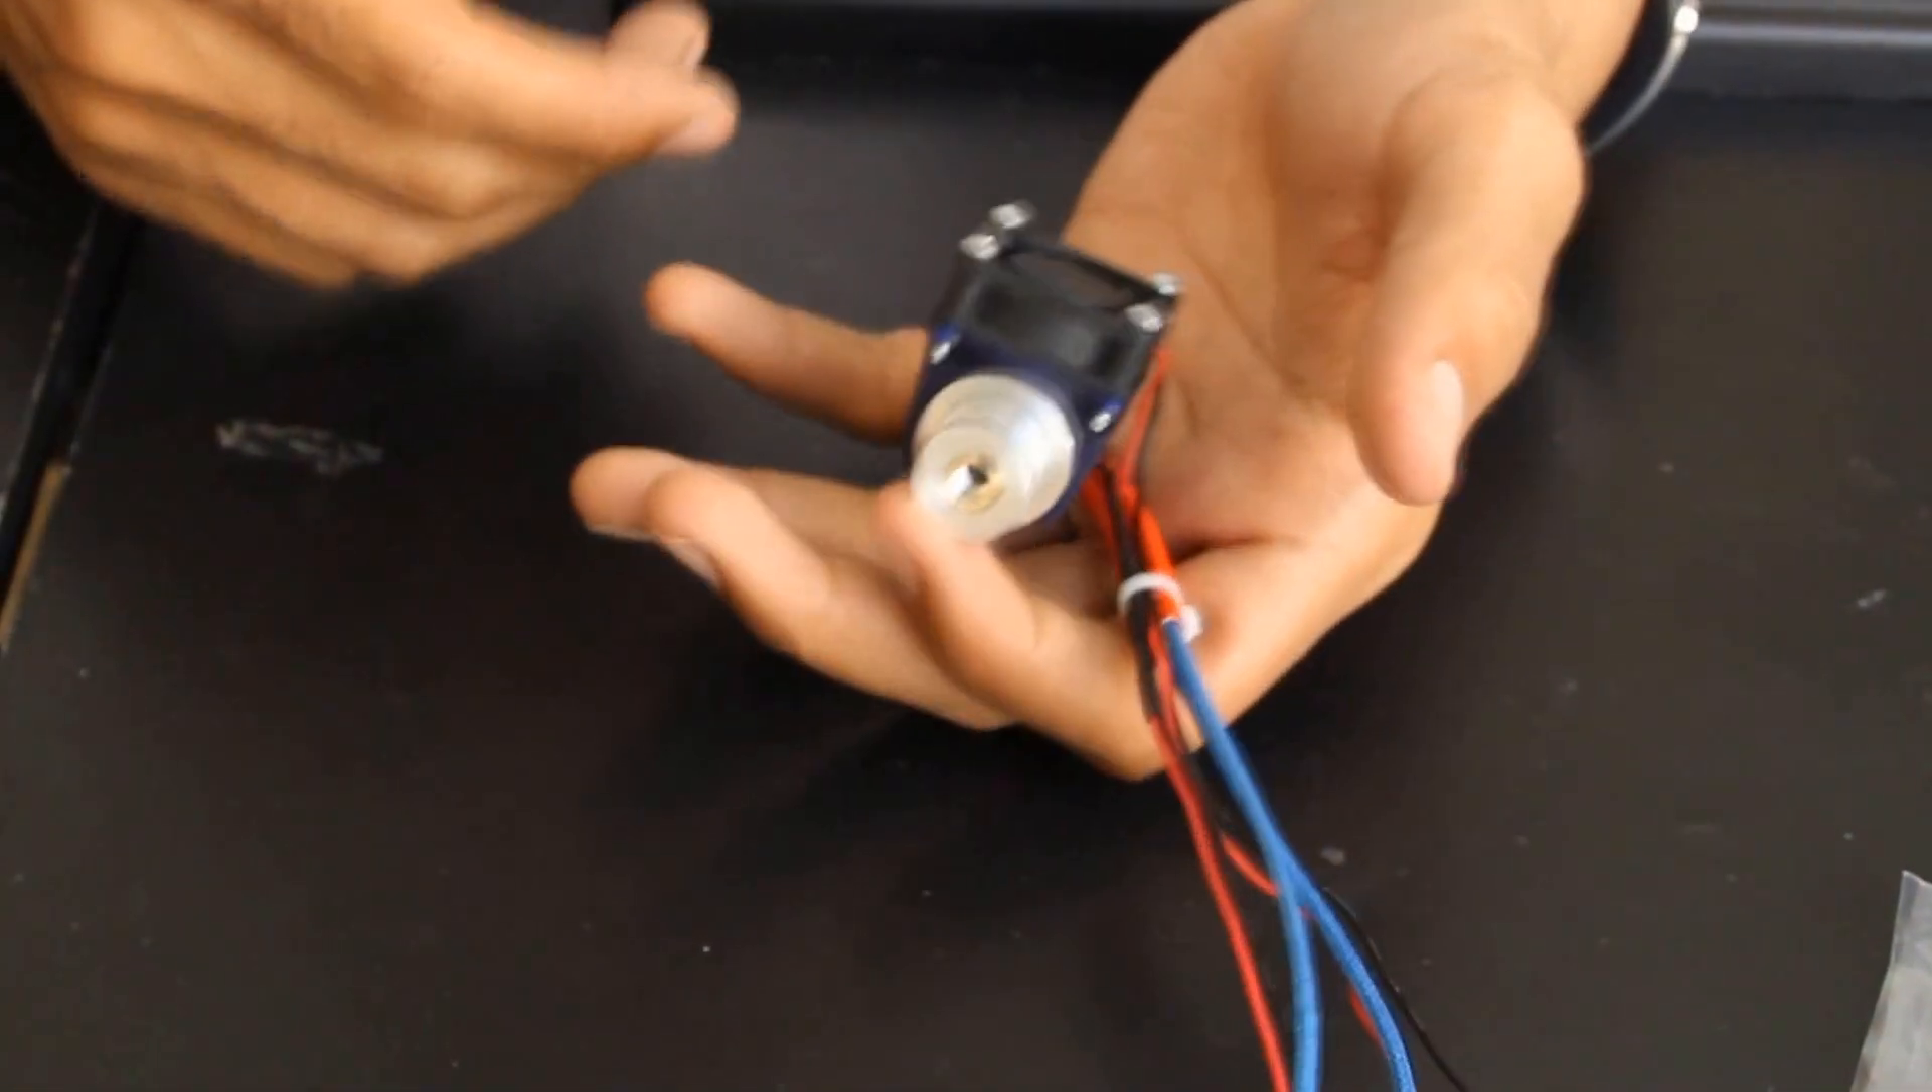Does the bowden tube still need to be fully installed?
Yes.